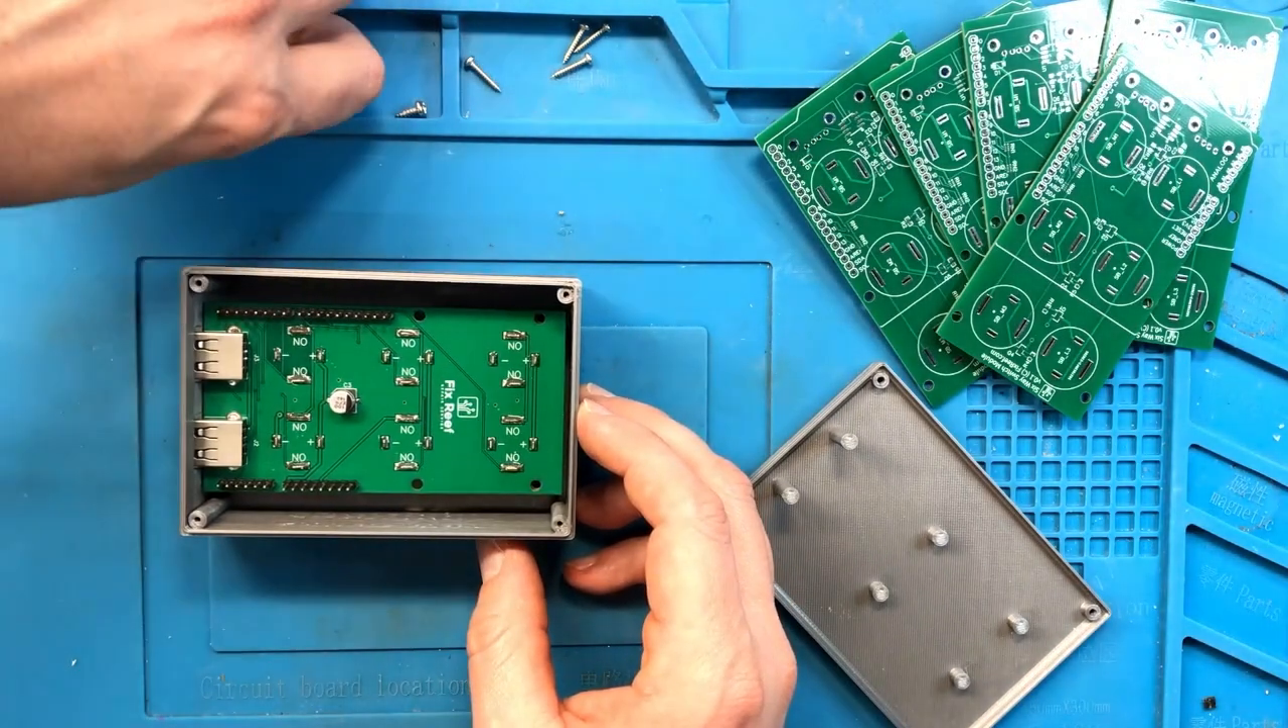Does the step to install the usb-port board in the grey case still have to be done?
No.